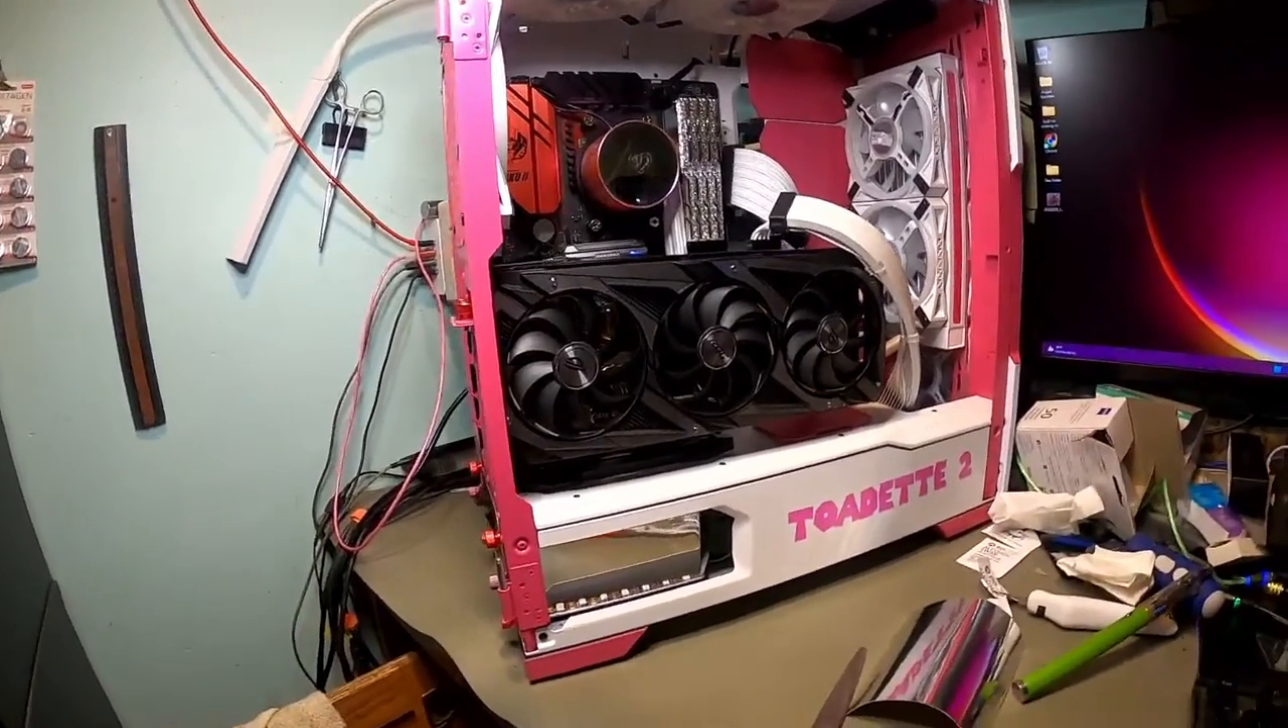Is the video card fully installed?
Yes.